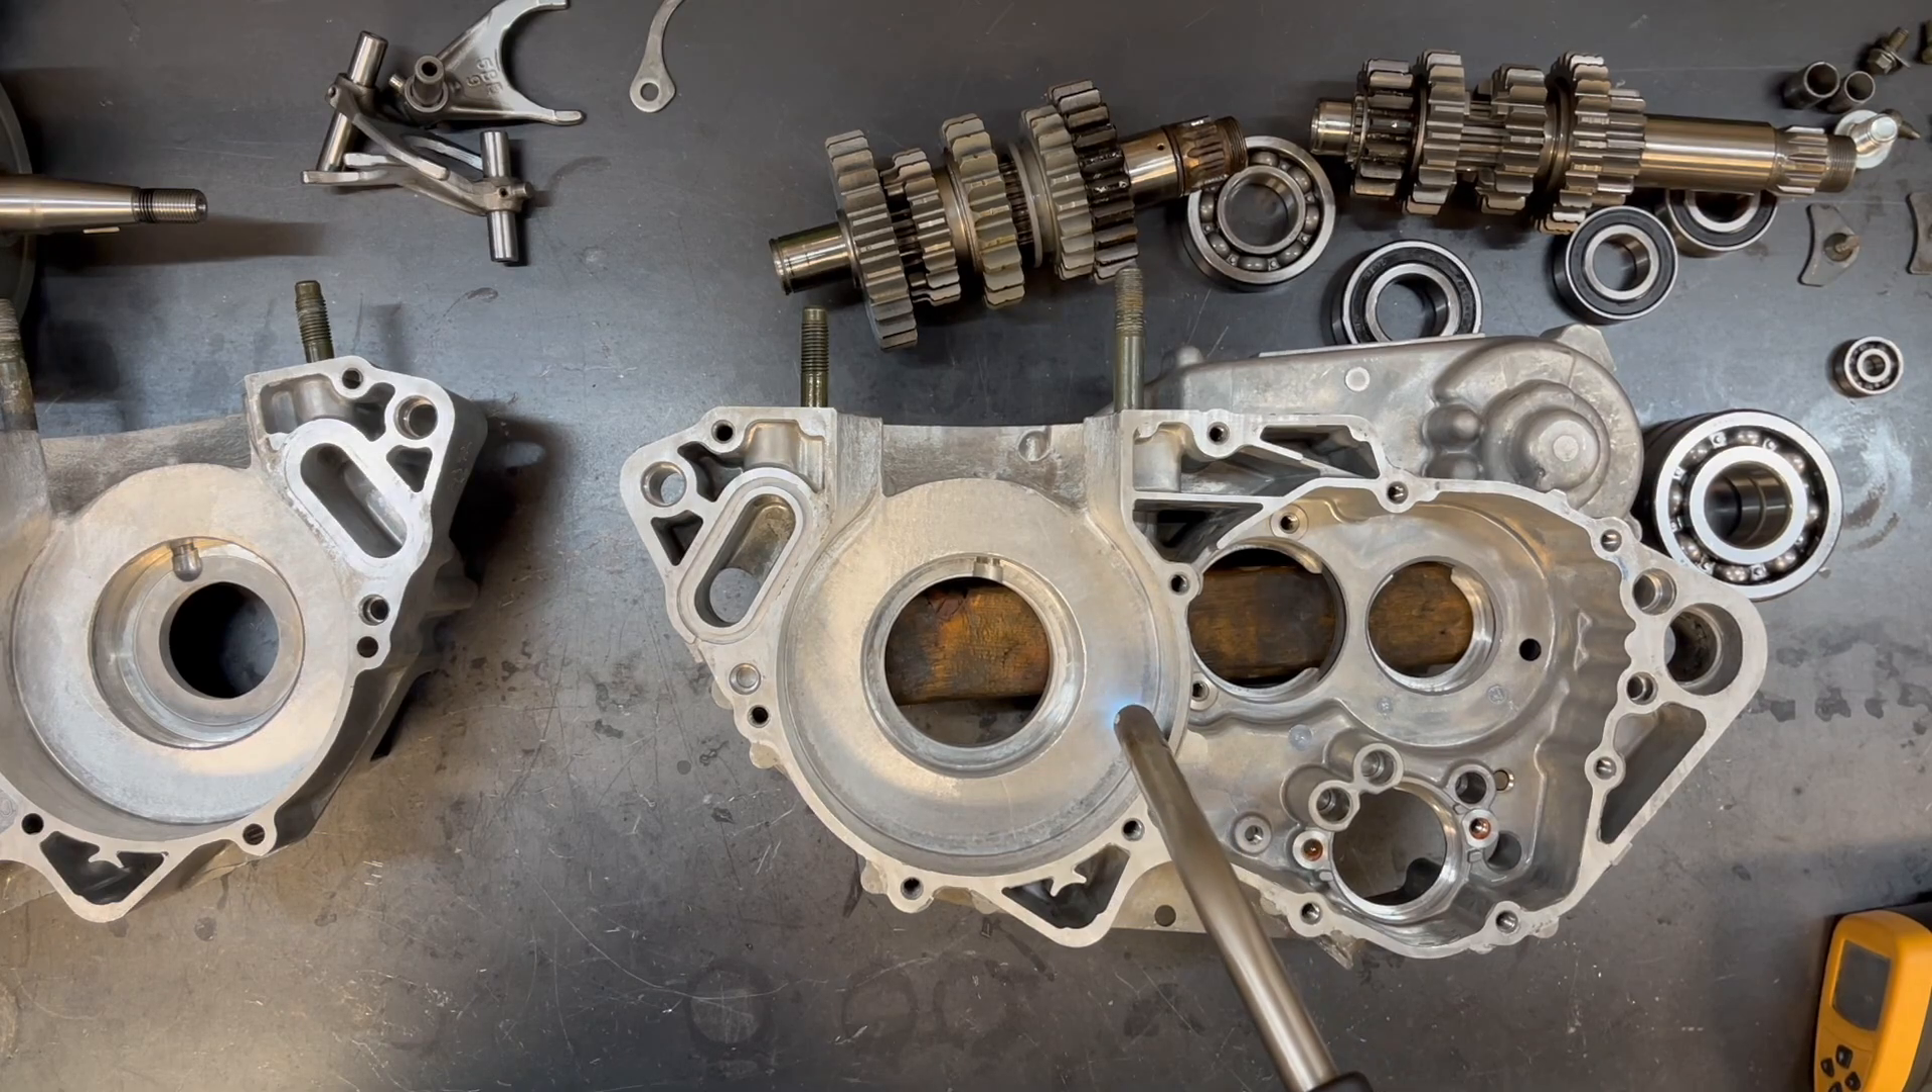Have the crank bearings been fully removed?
Yes.